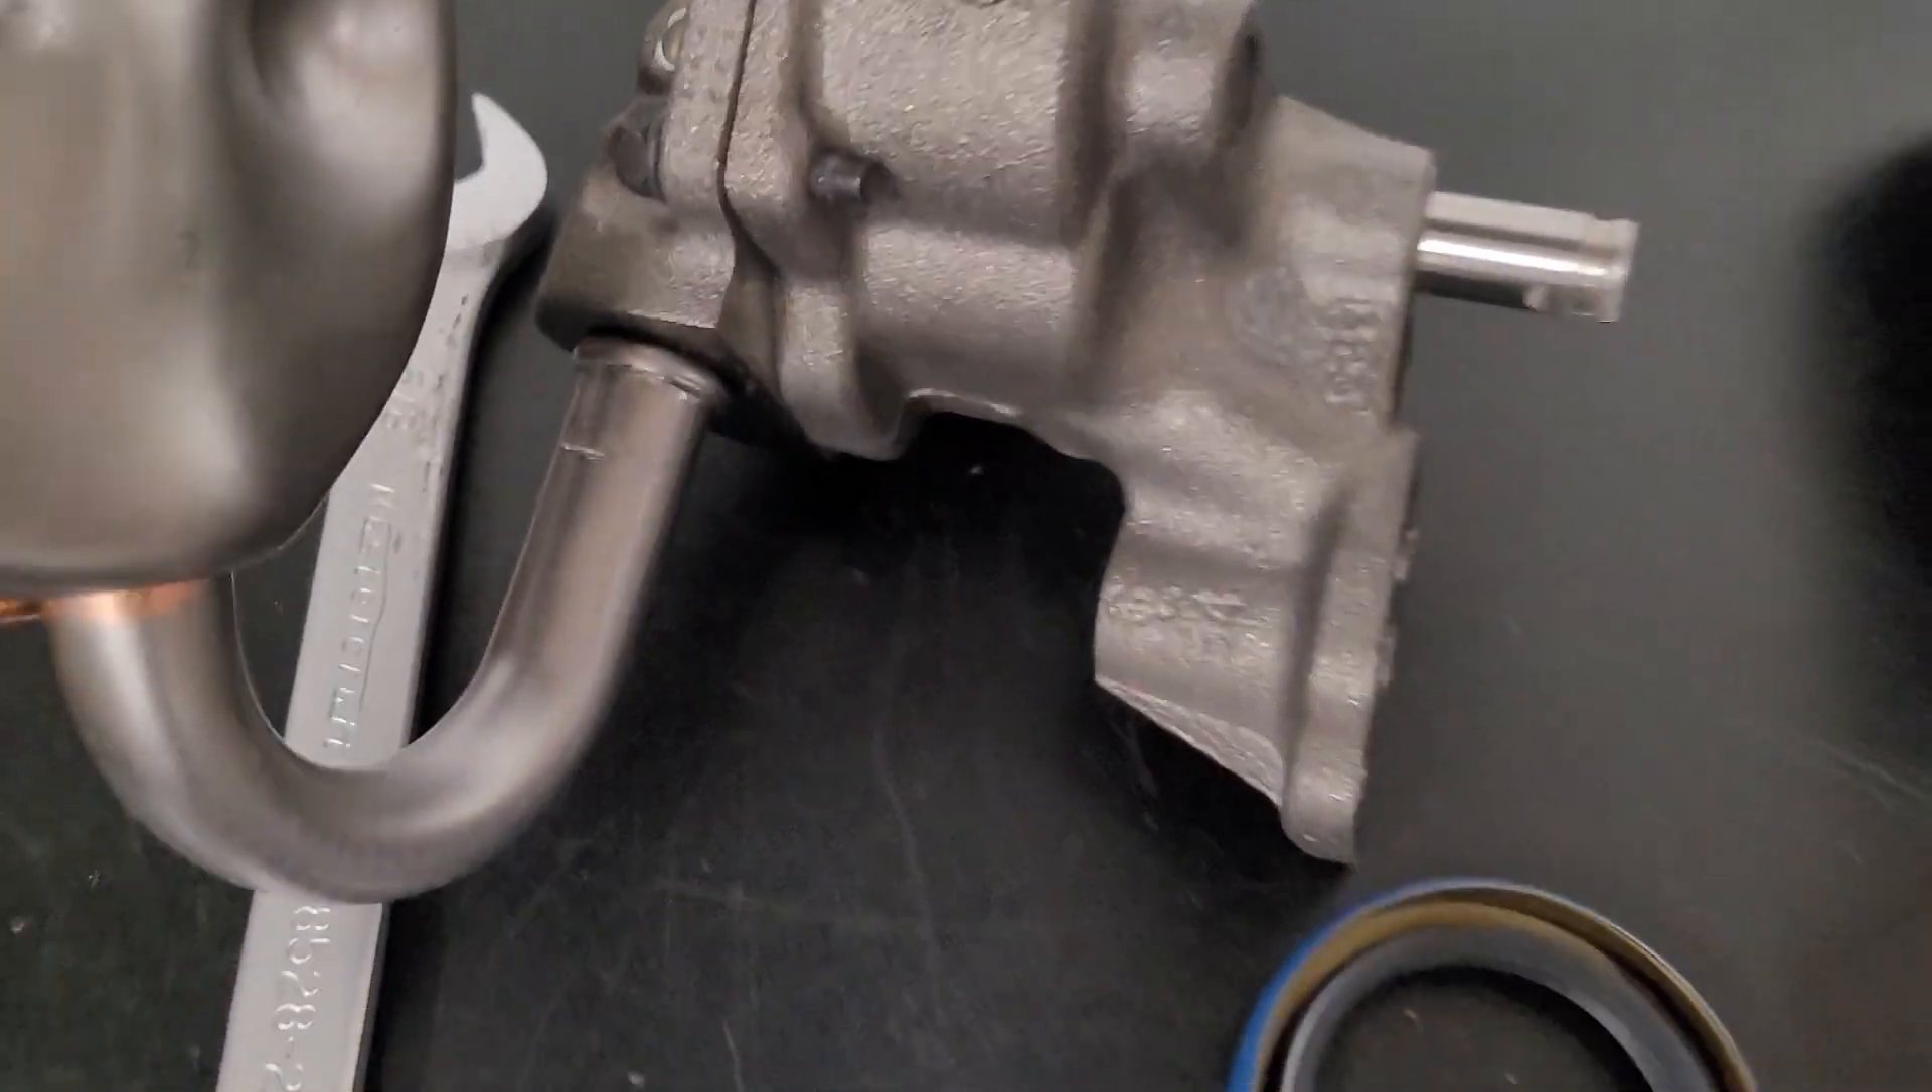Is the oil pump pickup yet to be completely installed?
No.